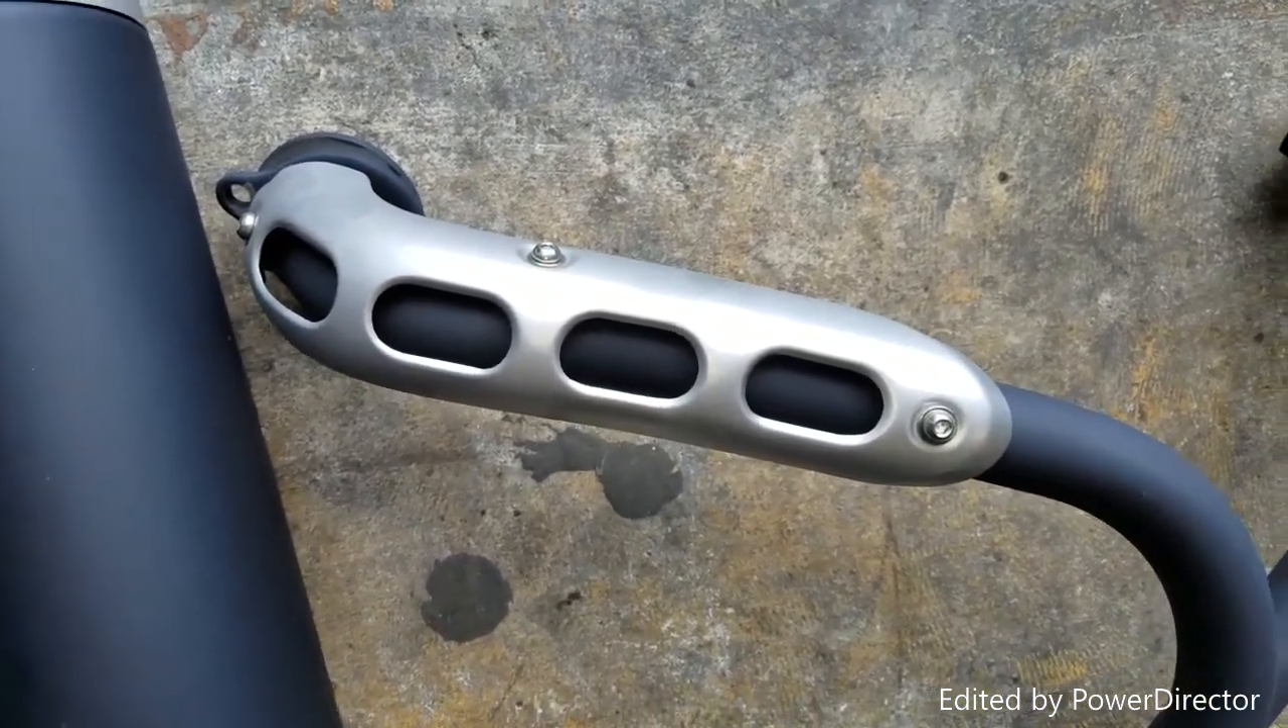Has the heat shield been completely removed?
No.